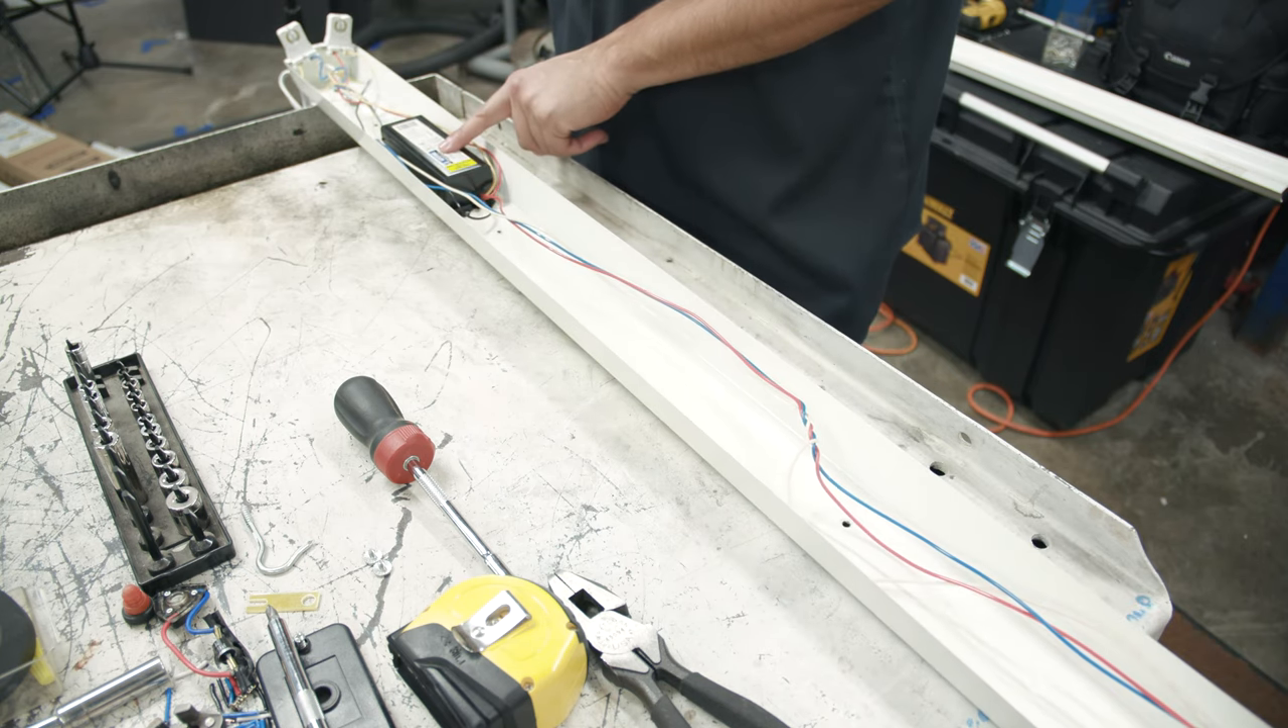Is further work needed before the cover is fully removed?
No.